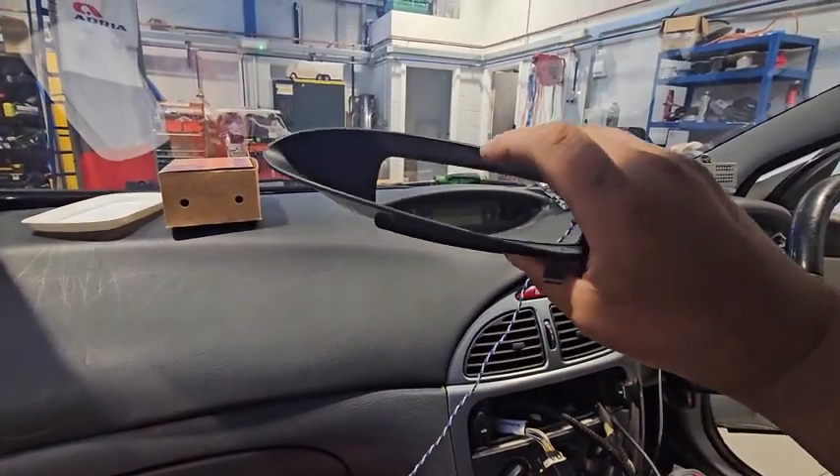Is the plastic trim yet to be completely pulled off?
No.